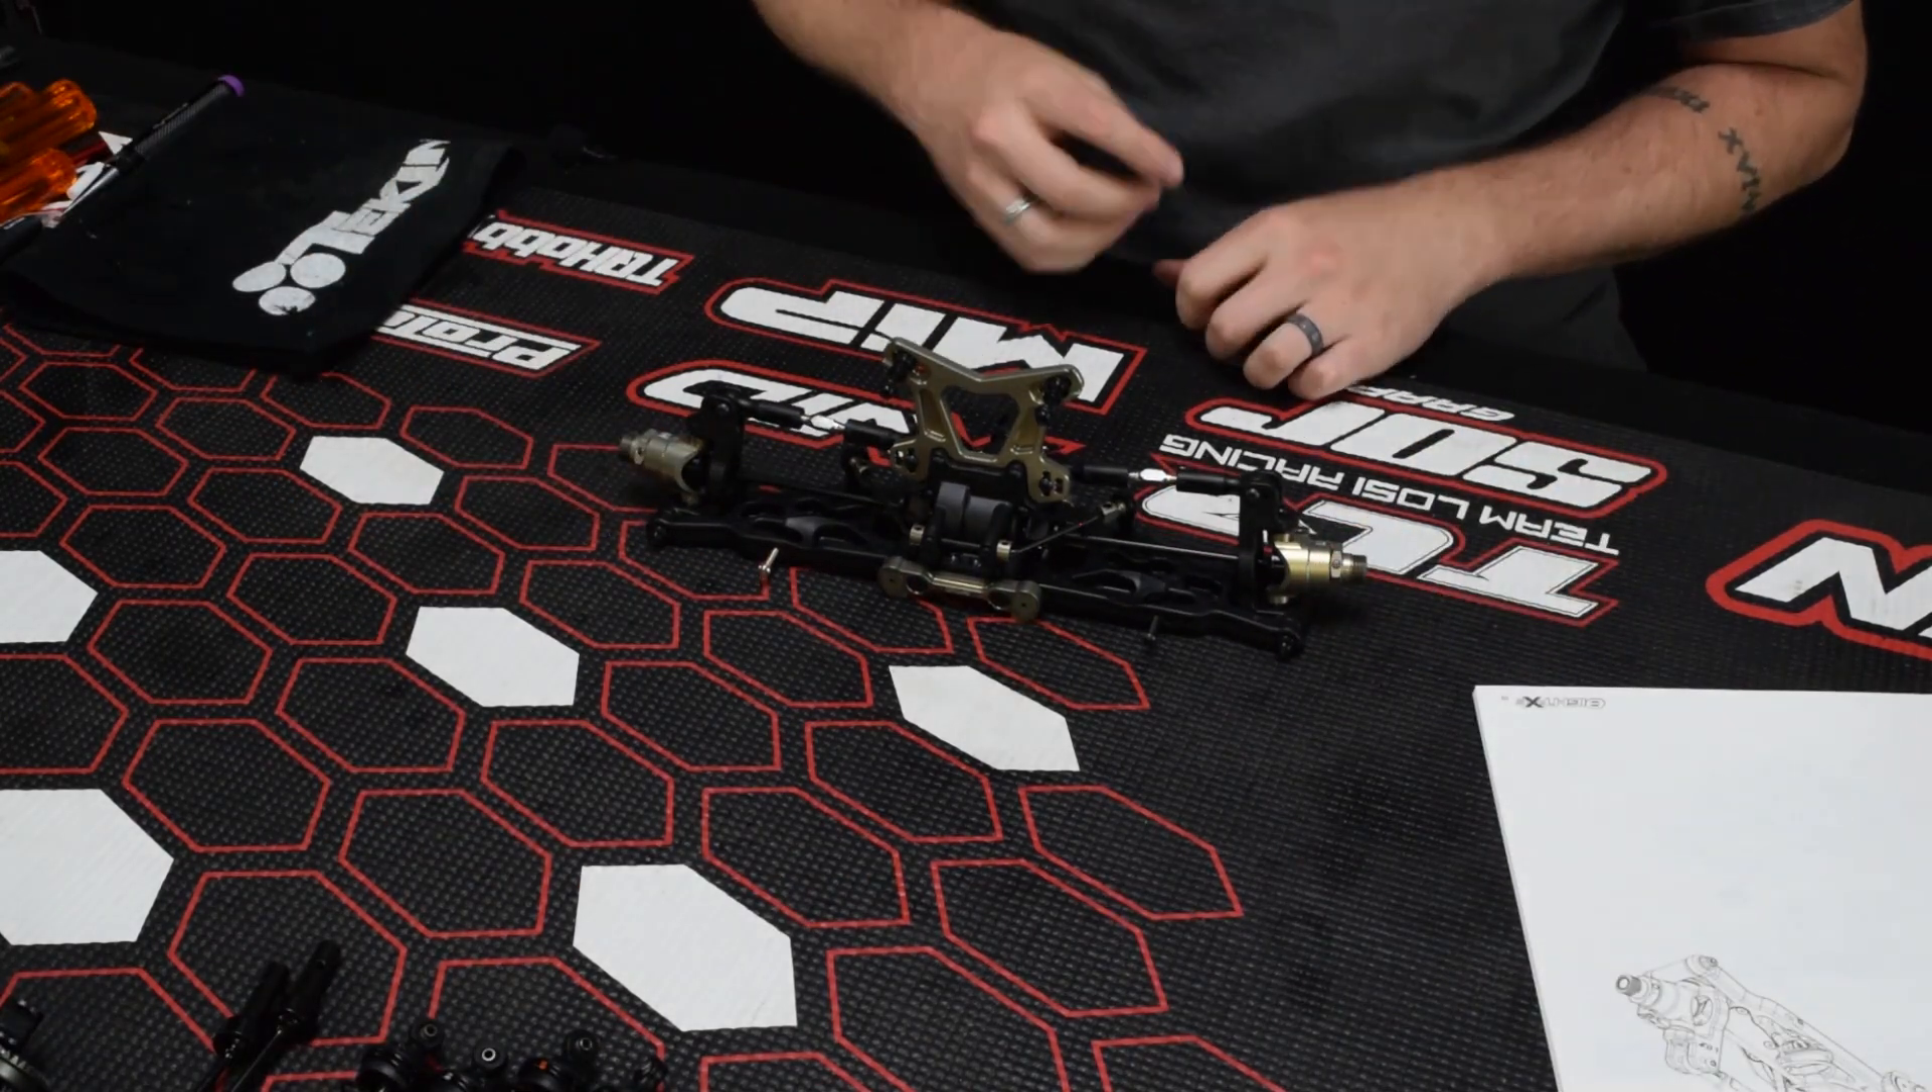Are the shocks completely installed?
No.